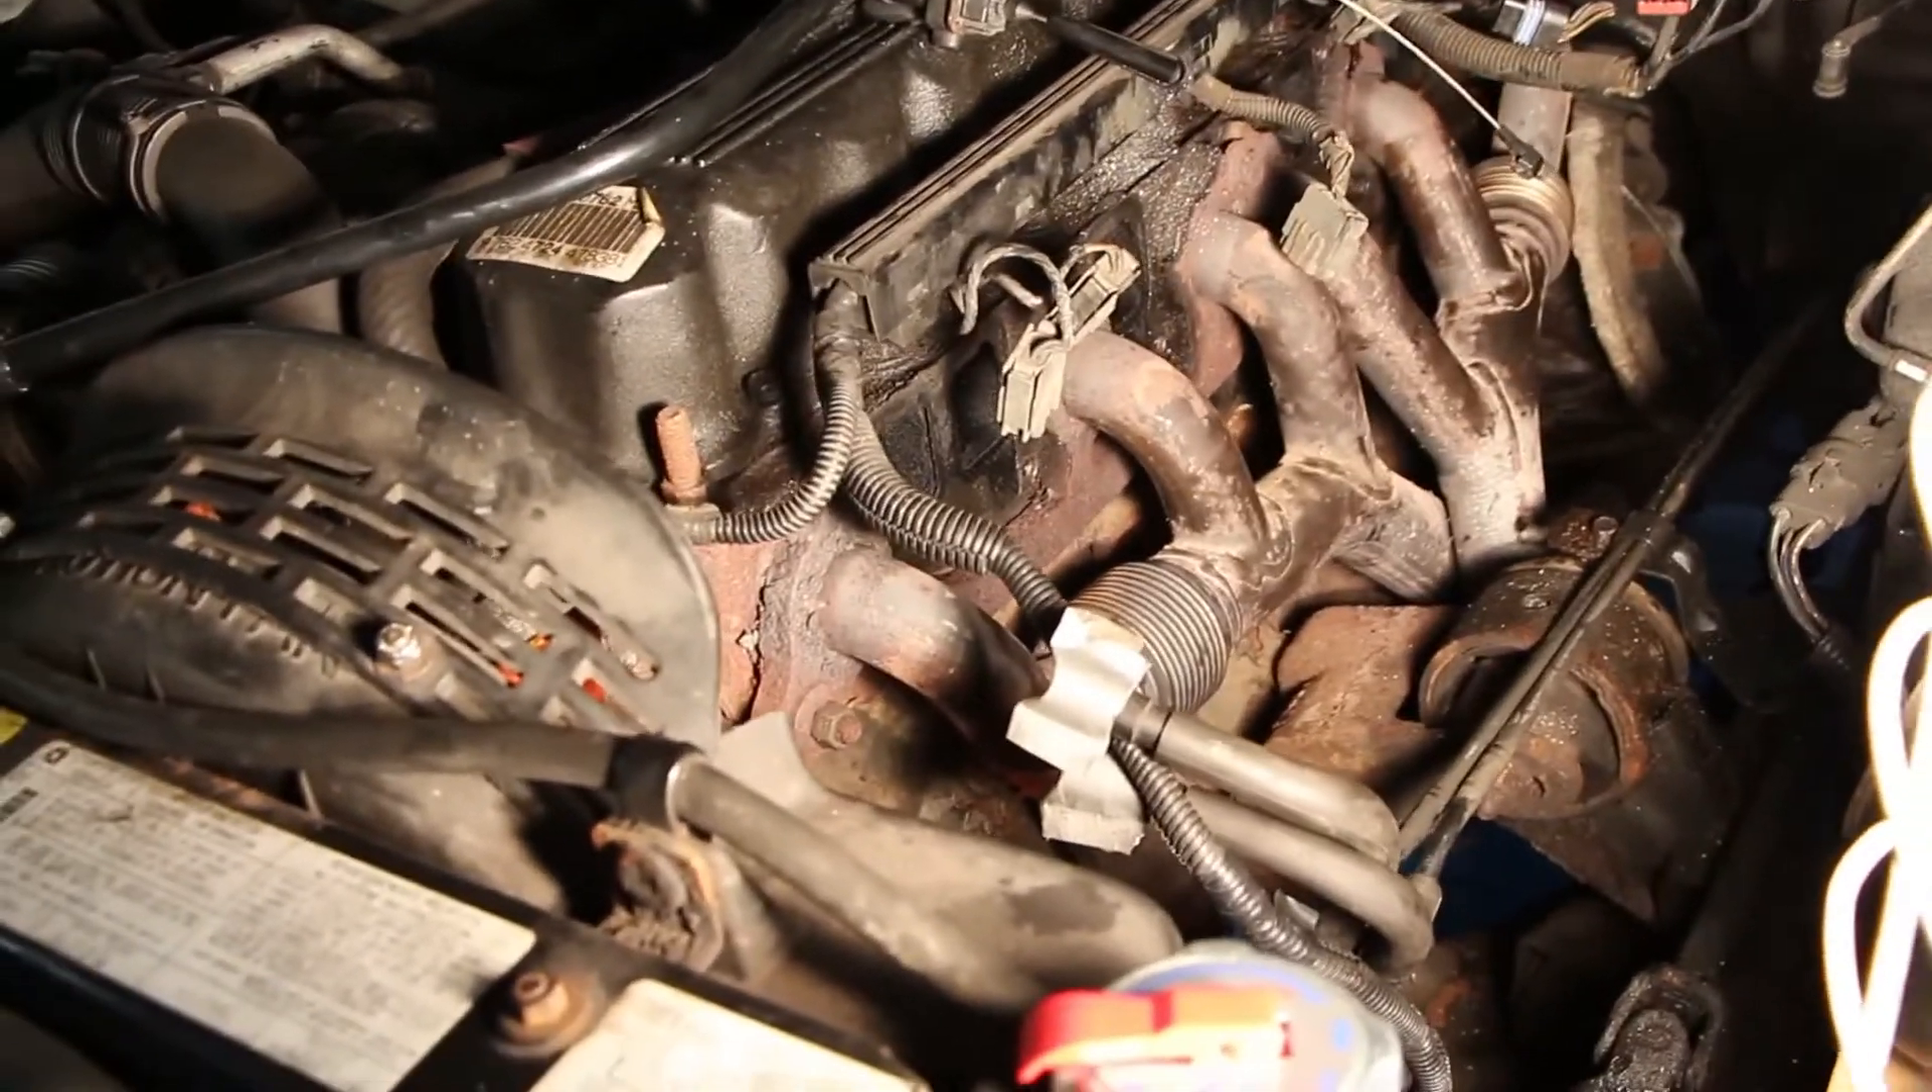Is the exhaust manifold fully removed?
No.